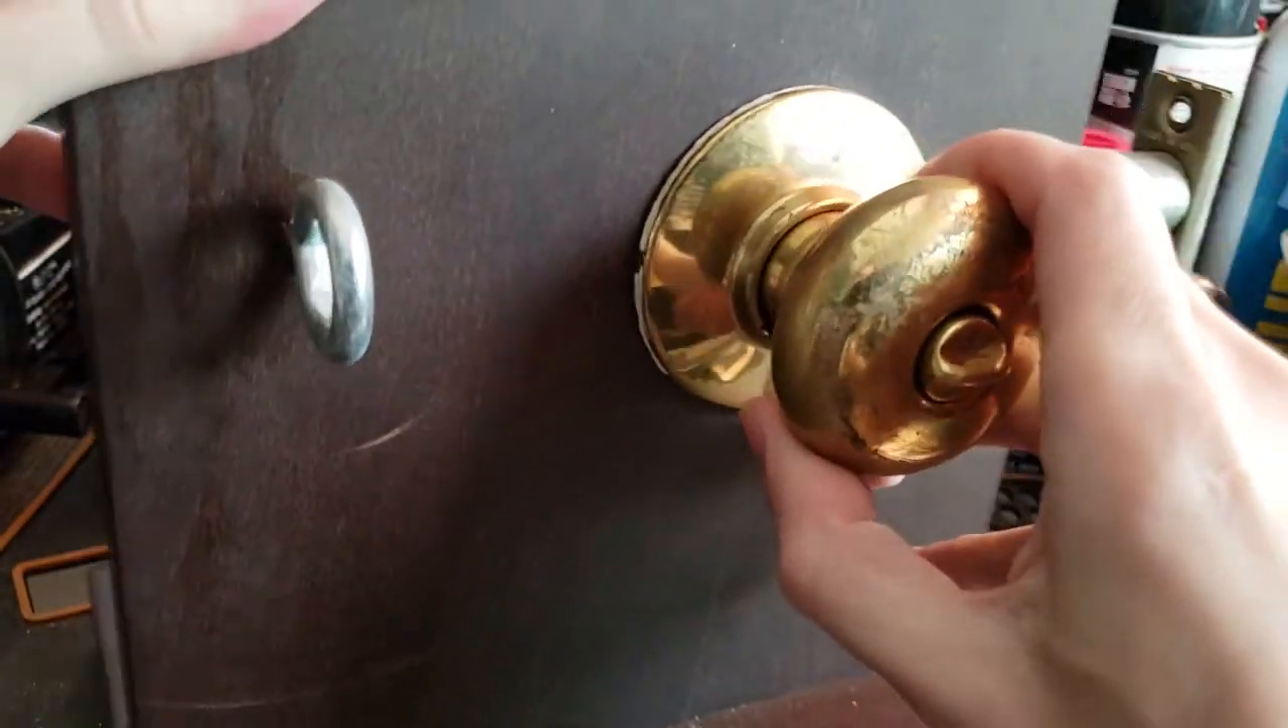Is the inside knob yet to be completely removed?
Yes.